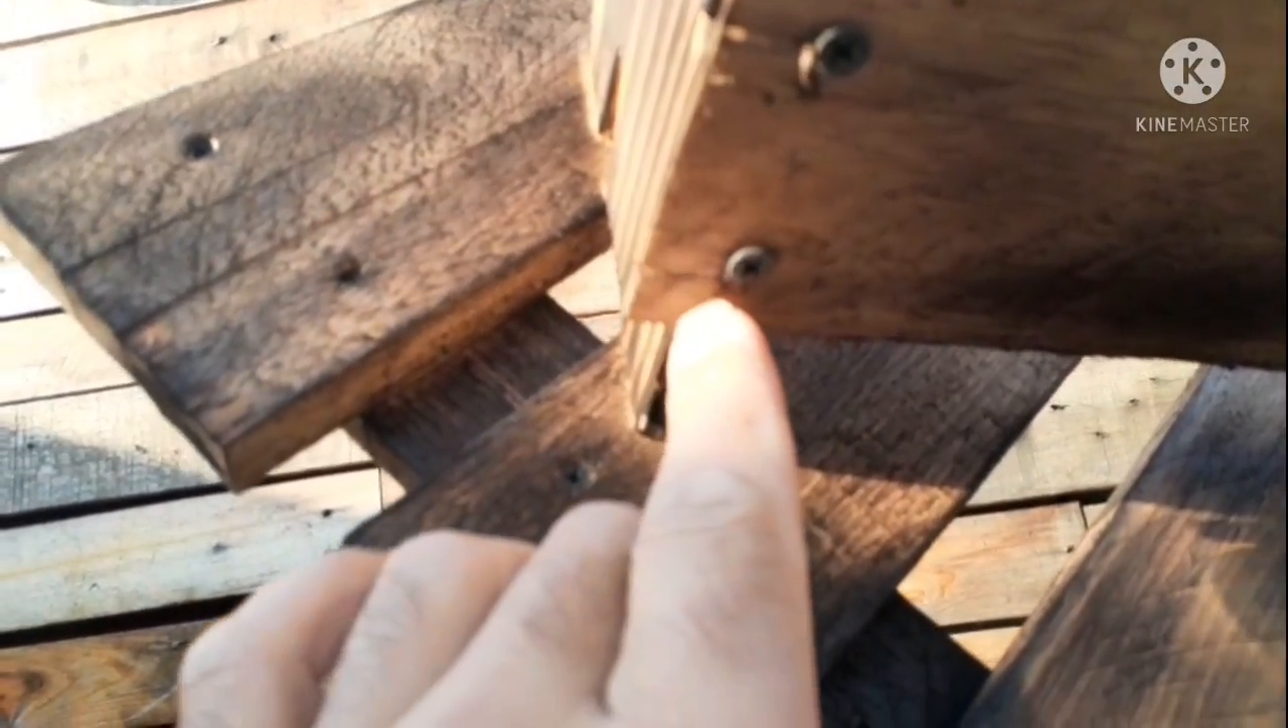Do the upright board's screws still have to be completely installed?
No.